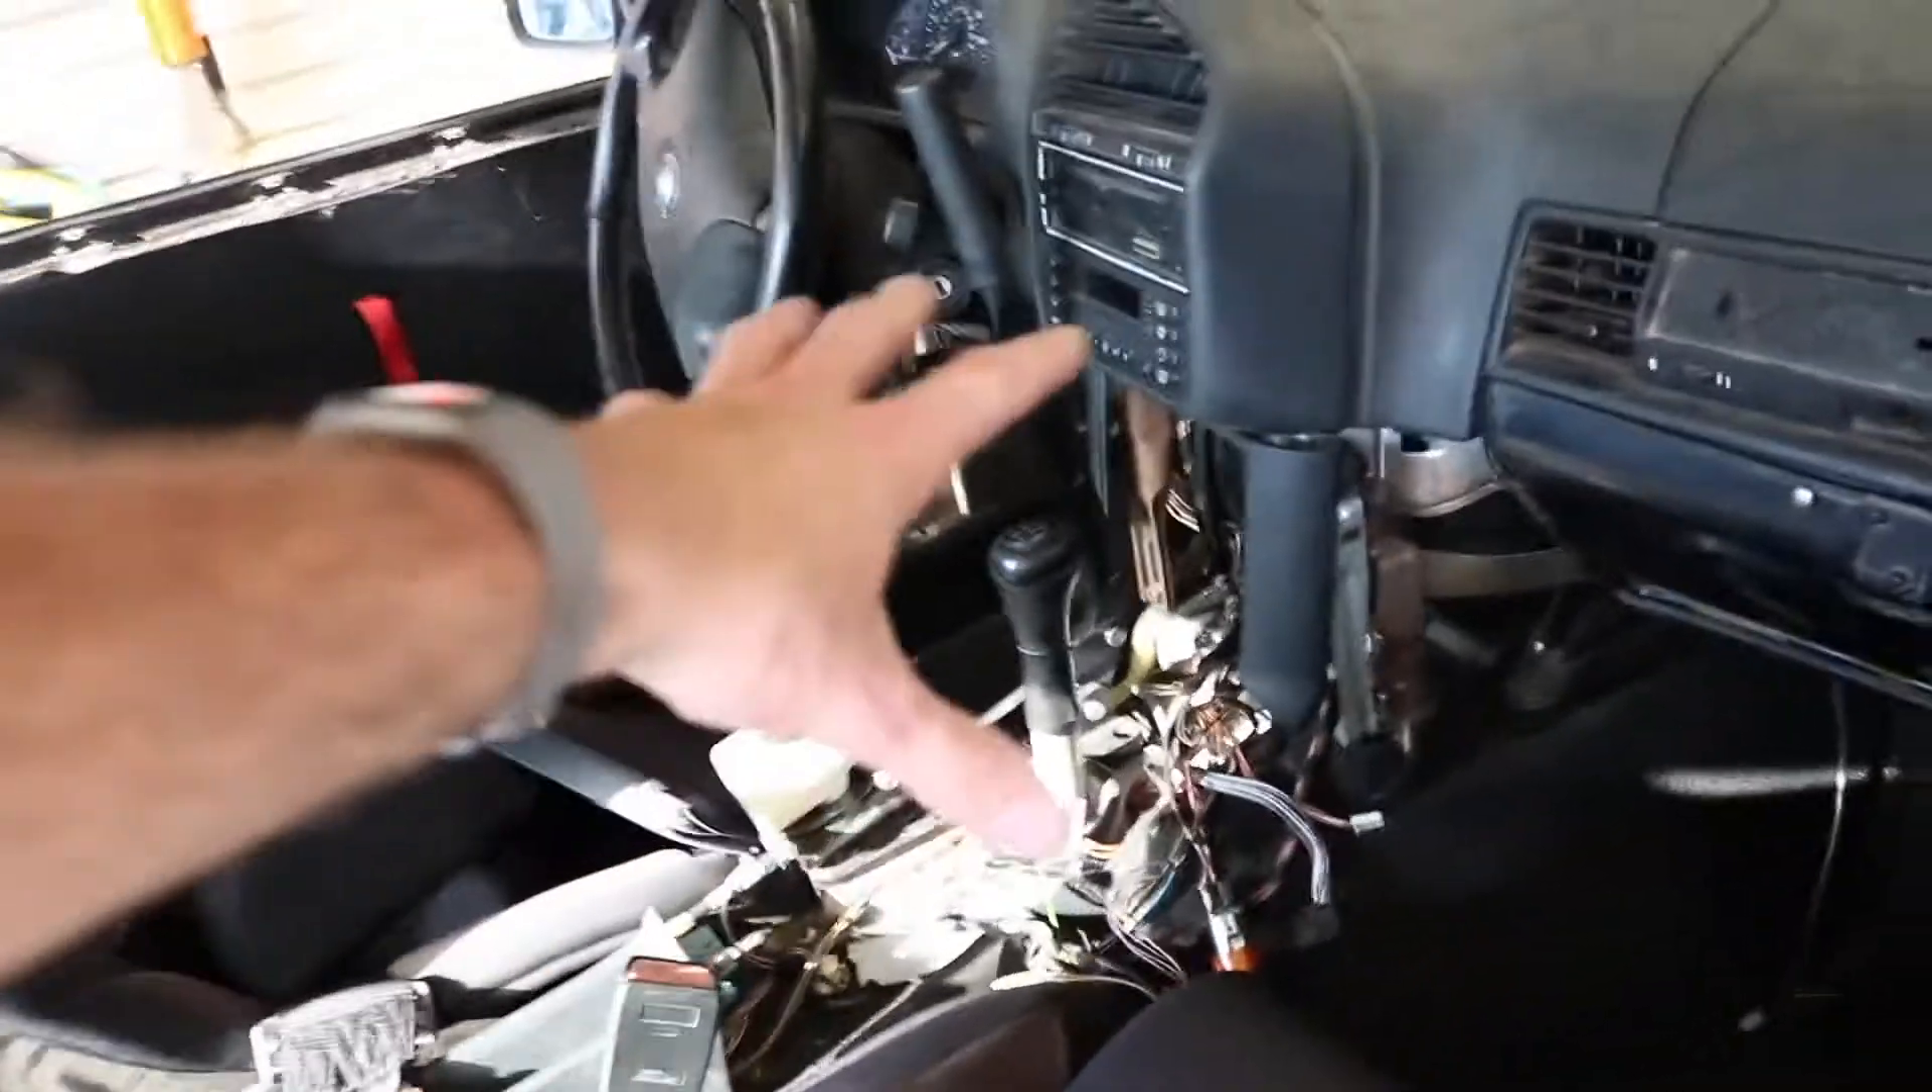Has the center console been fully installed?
No.